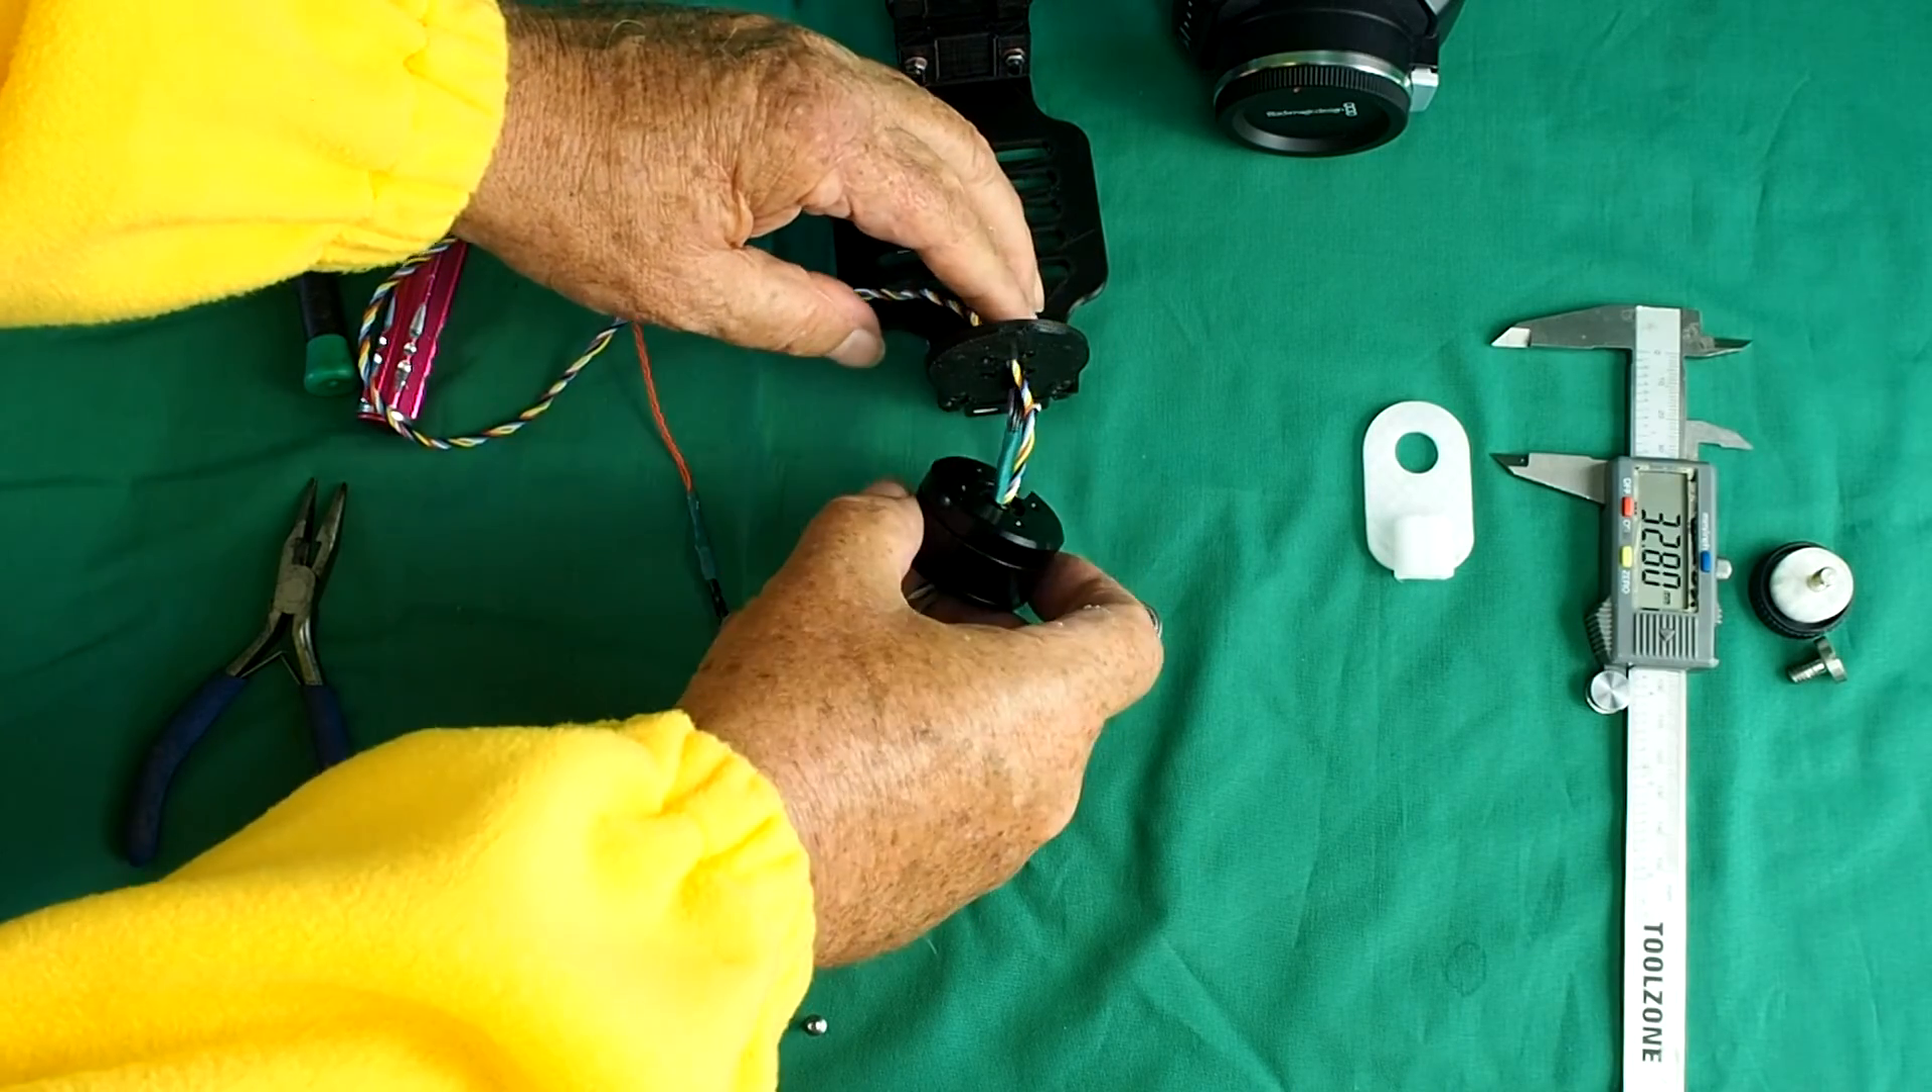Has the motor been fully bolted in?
No.